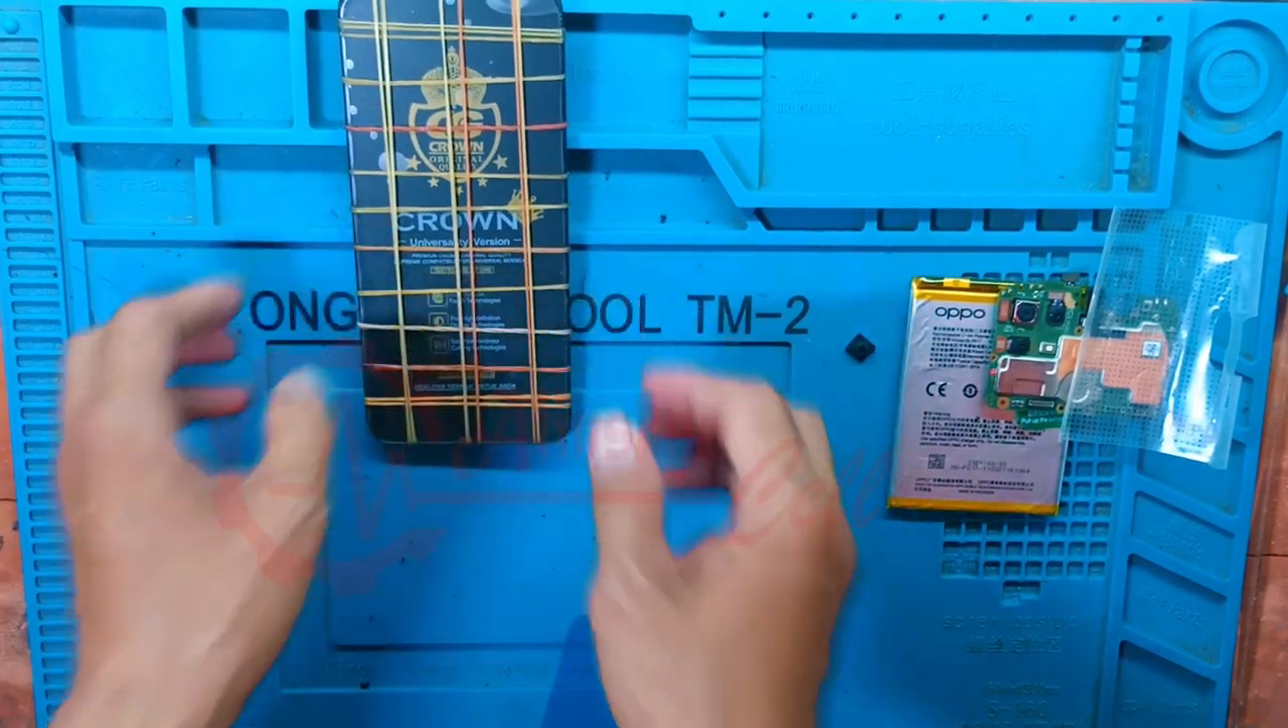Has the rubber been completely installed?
Yes.